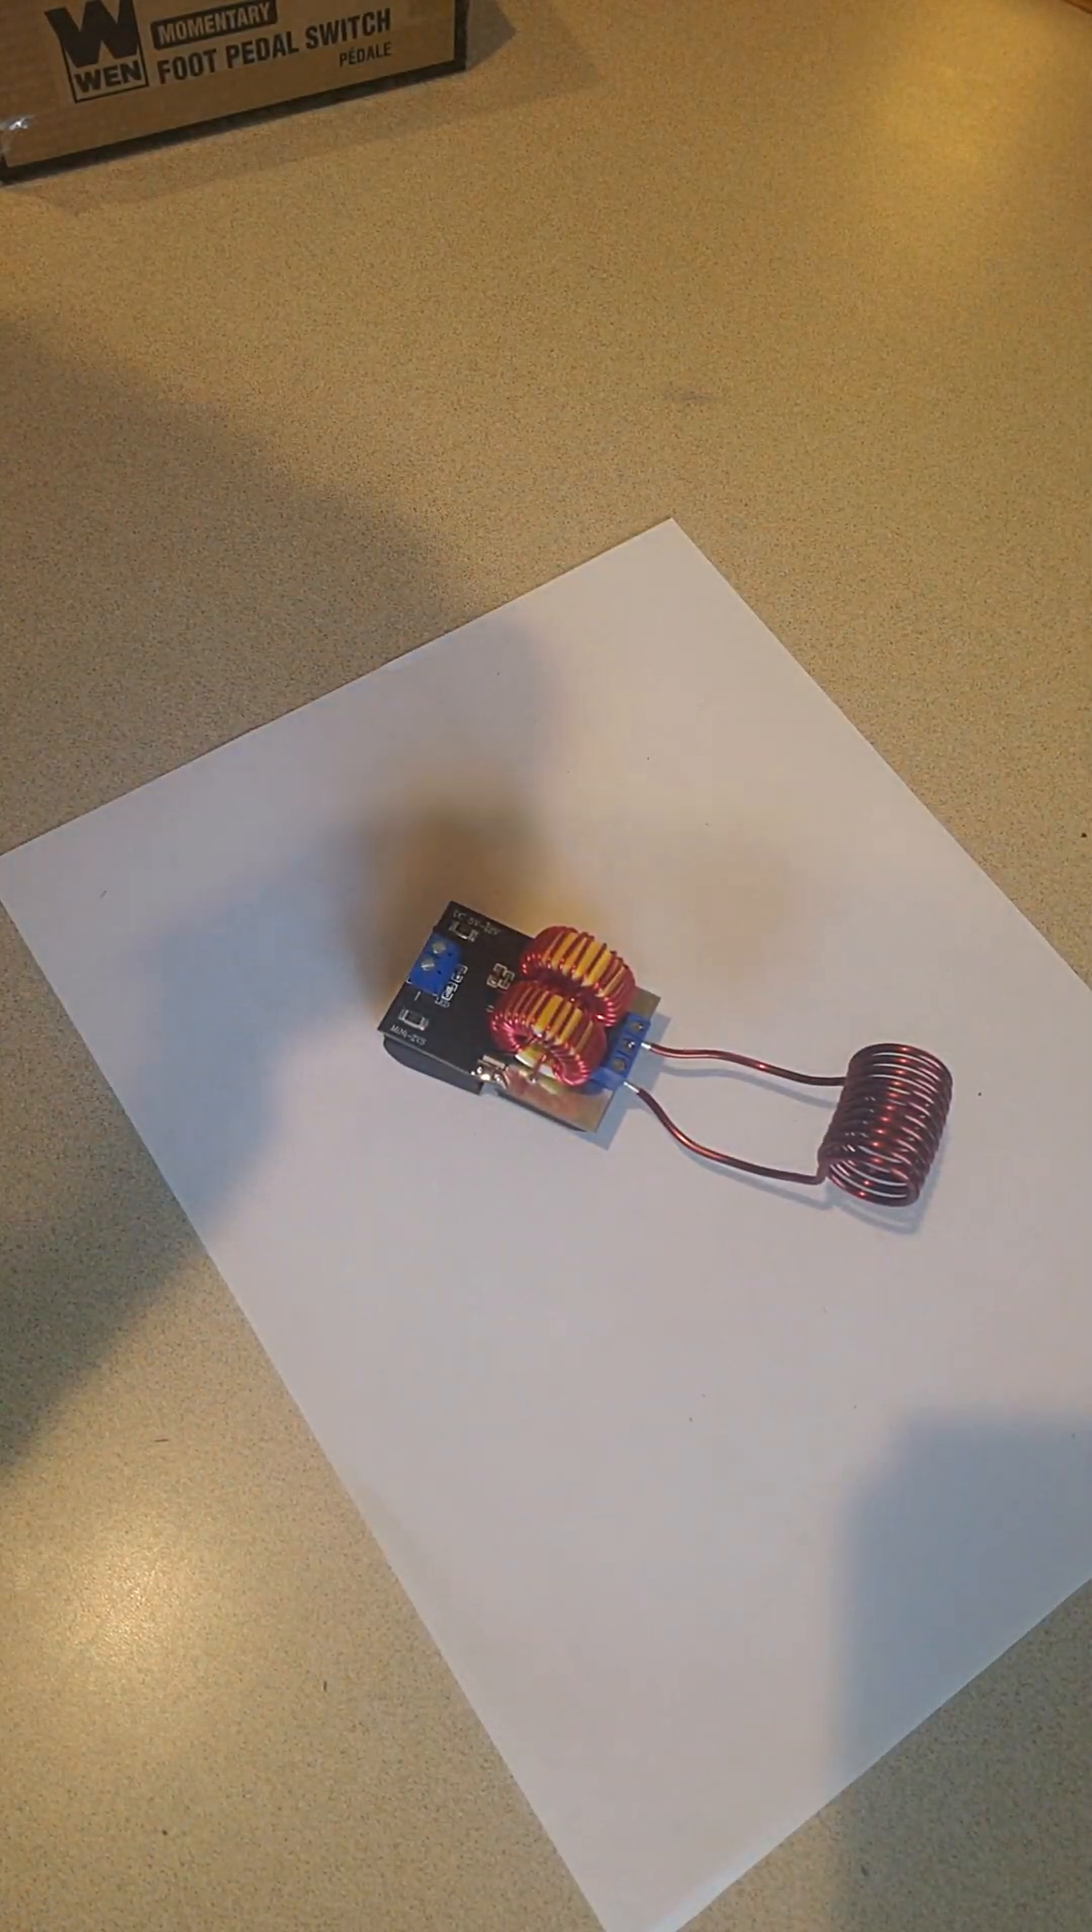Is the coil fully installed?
Yes.